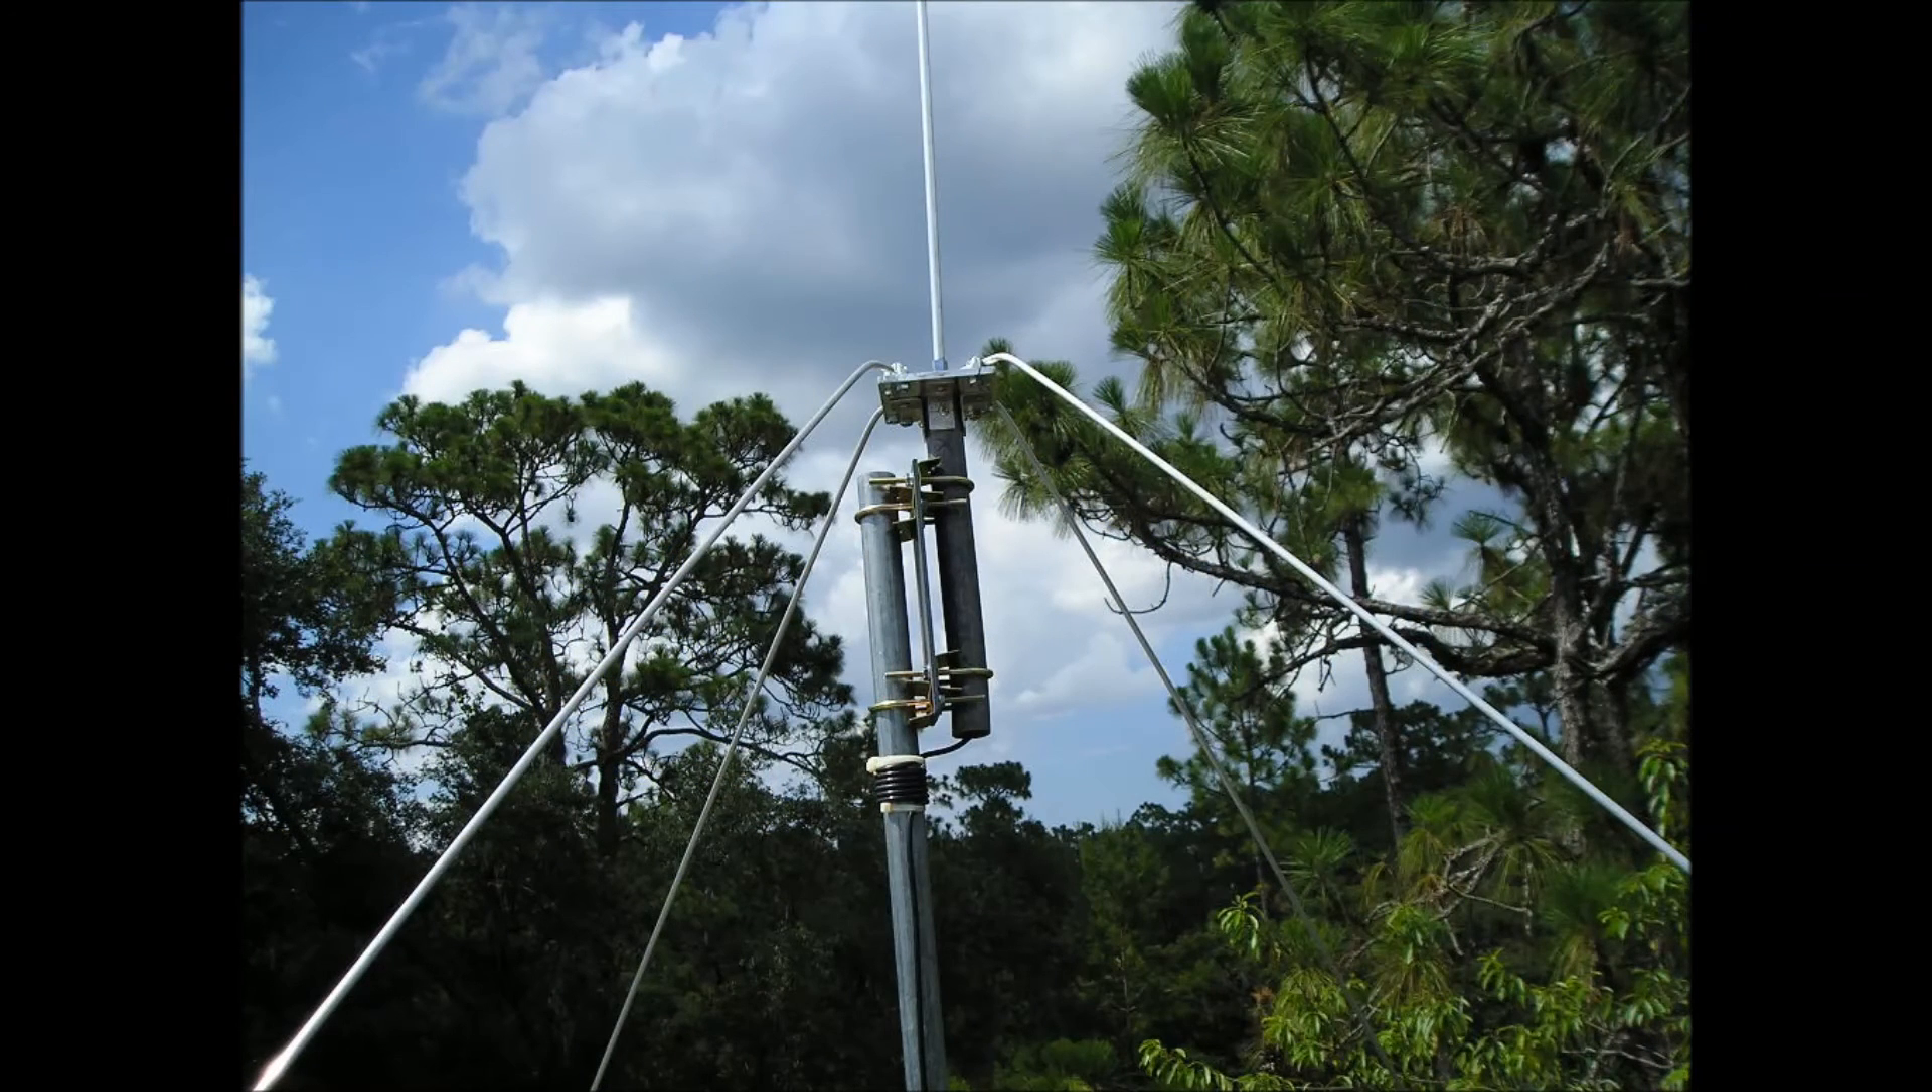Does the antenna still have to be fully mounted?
No.